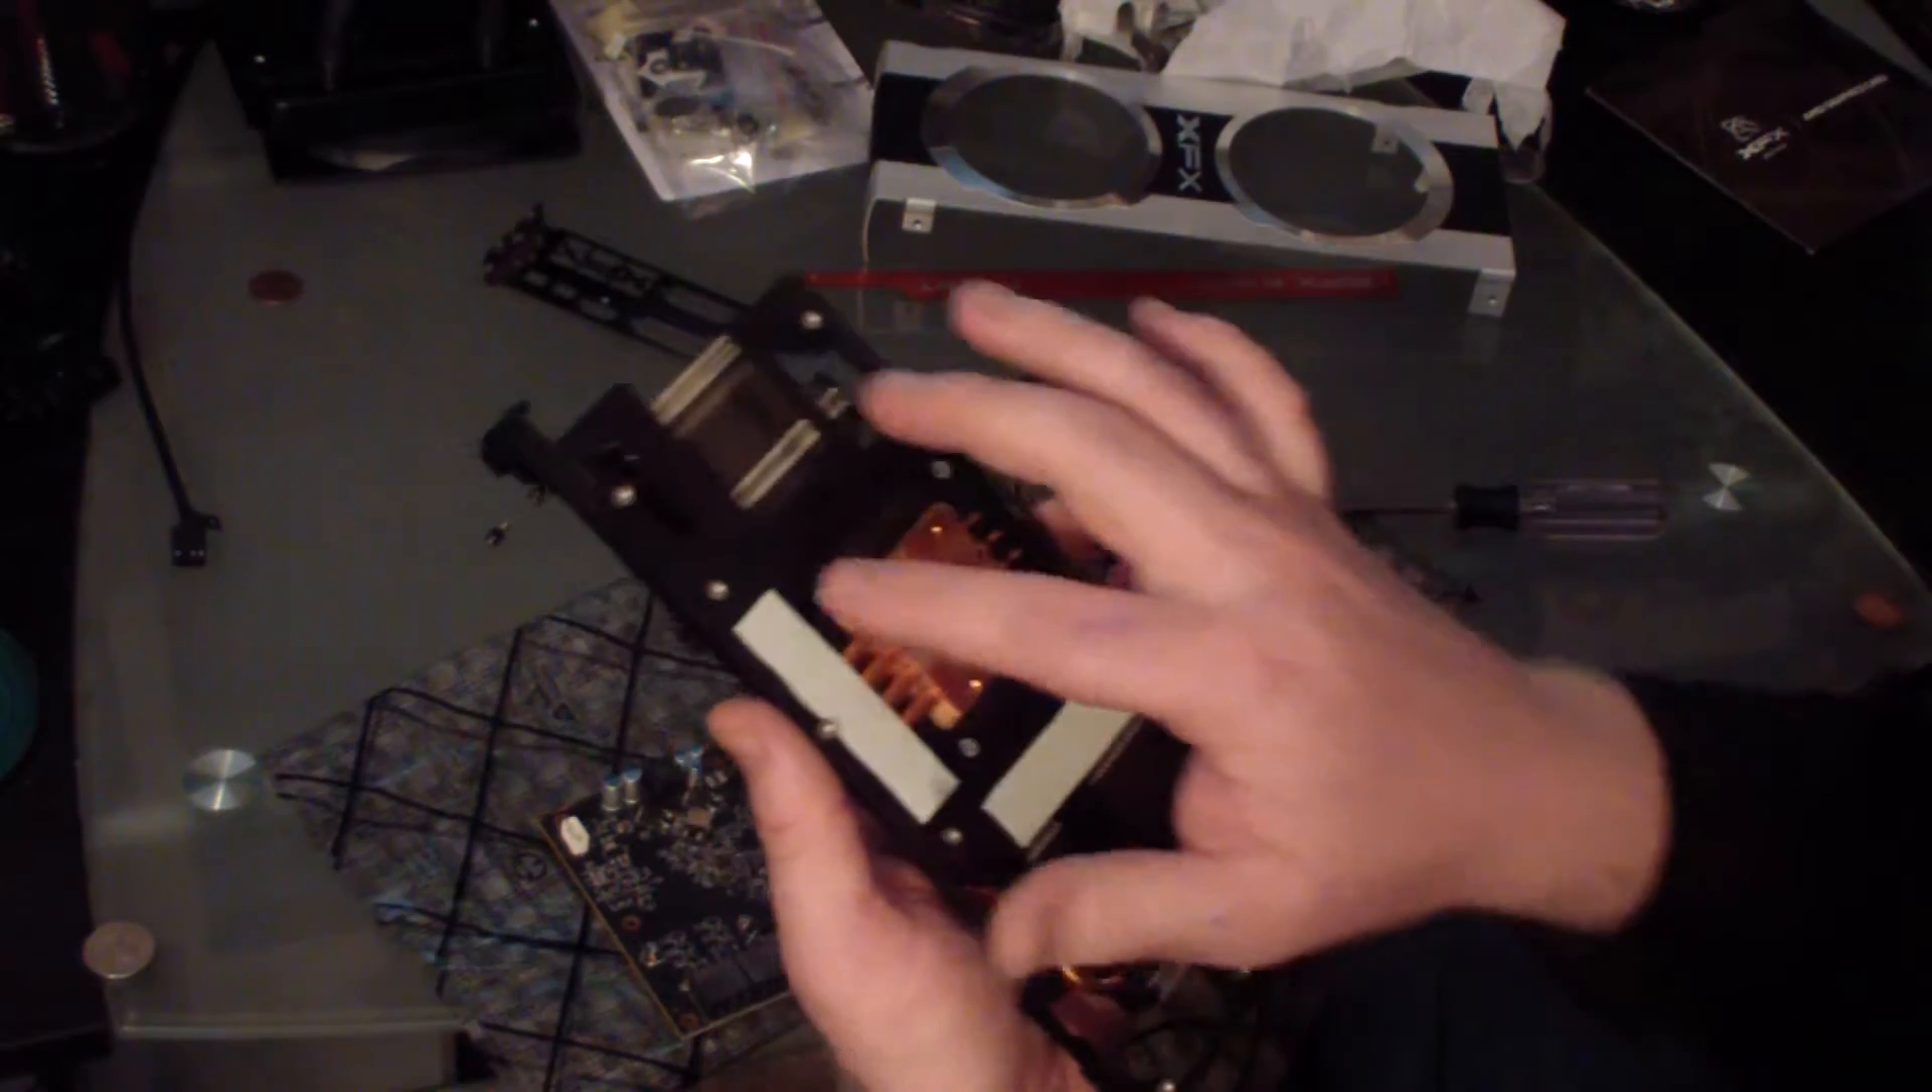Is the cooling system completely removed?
Yes.